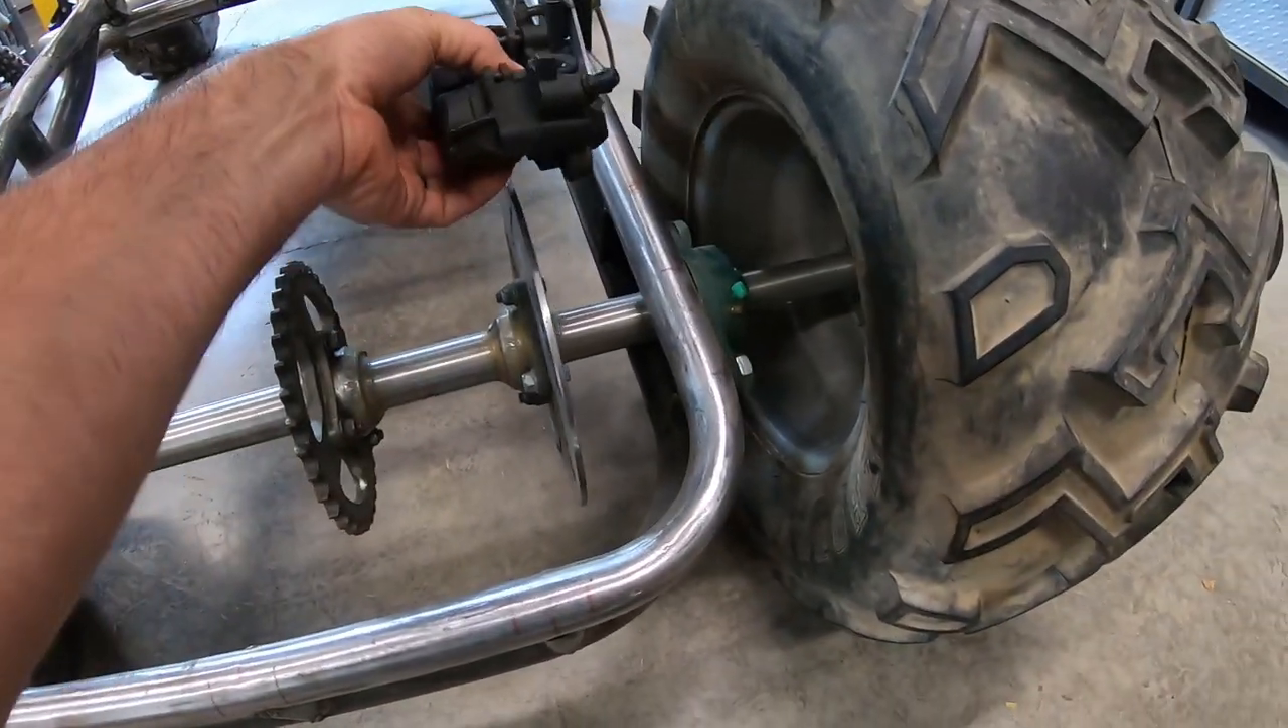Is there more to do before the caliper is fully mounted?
Yes.